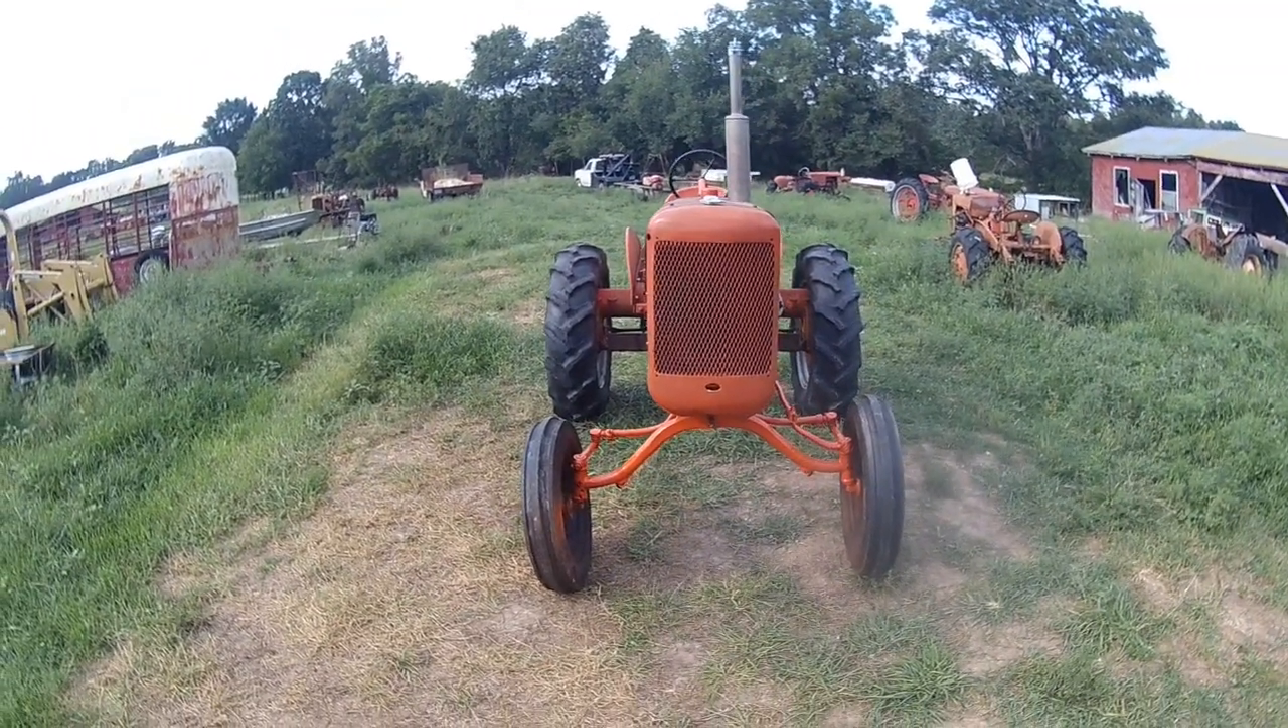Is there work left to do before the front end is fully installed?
No.